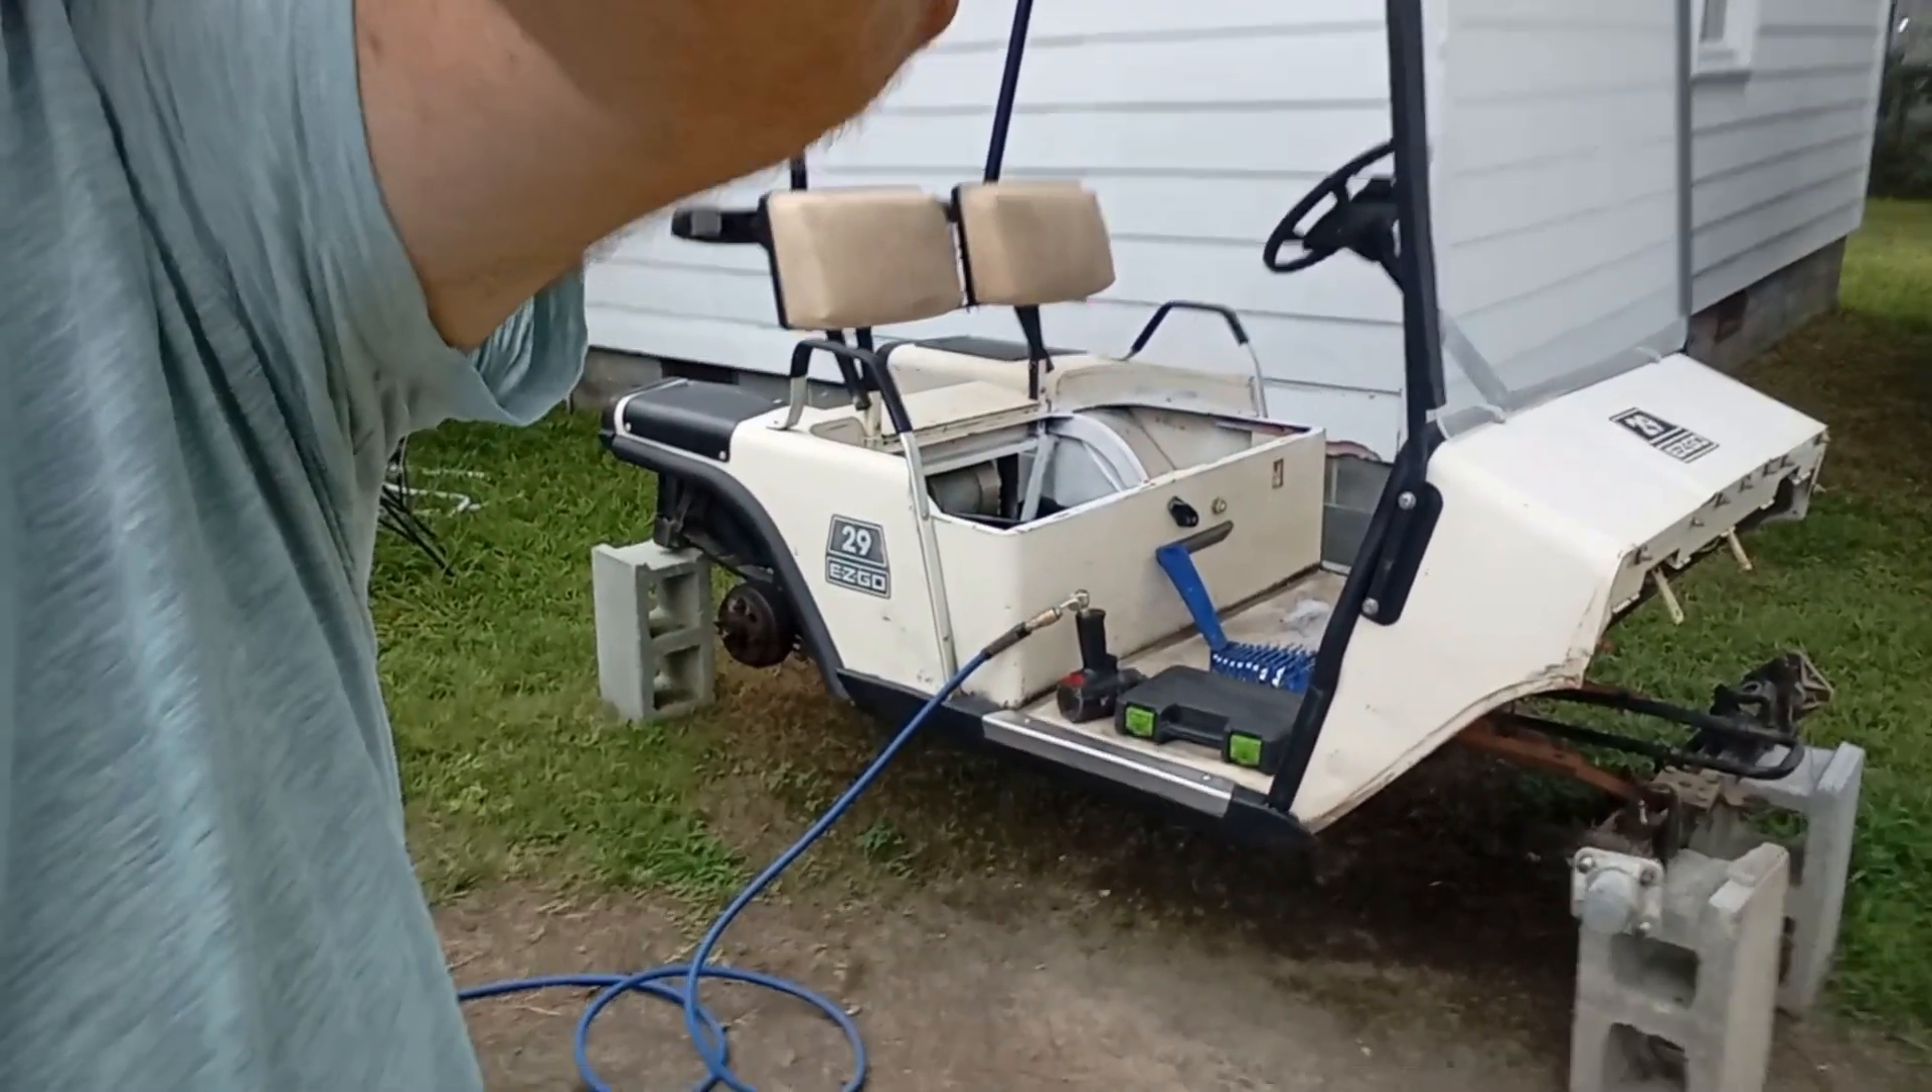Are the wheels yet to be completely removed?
No.